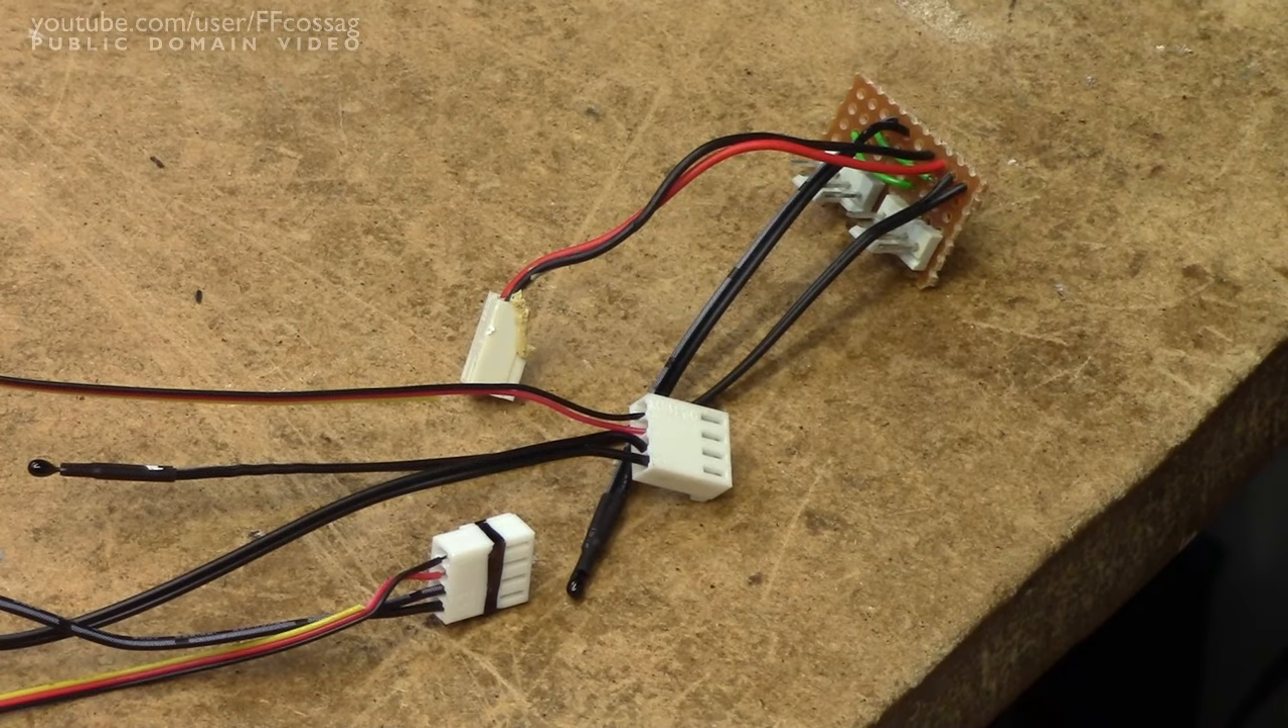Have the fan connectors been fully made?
Yes.